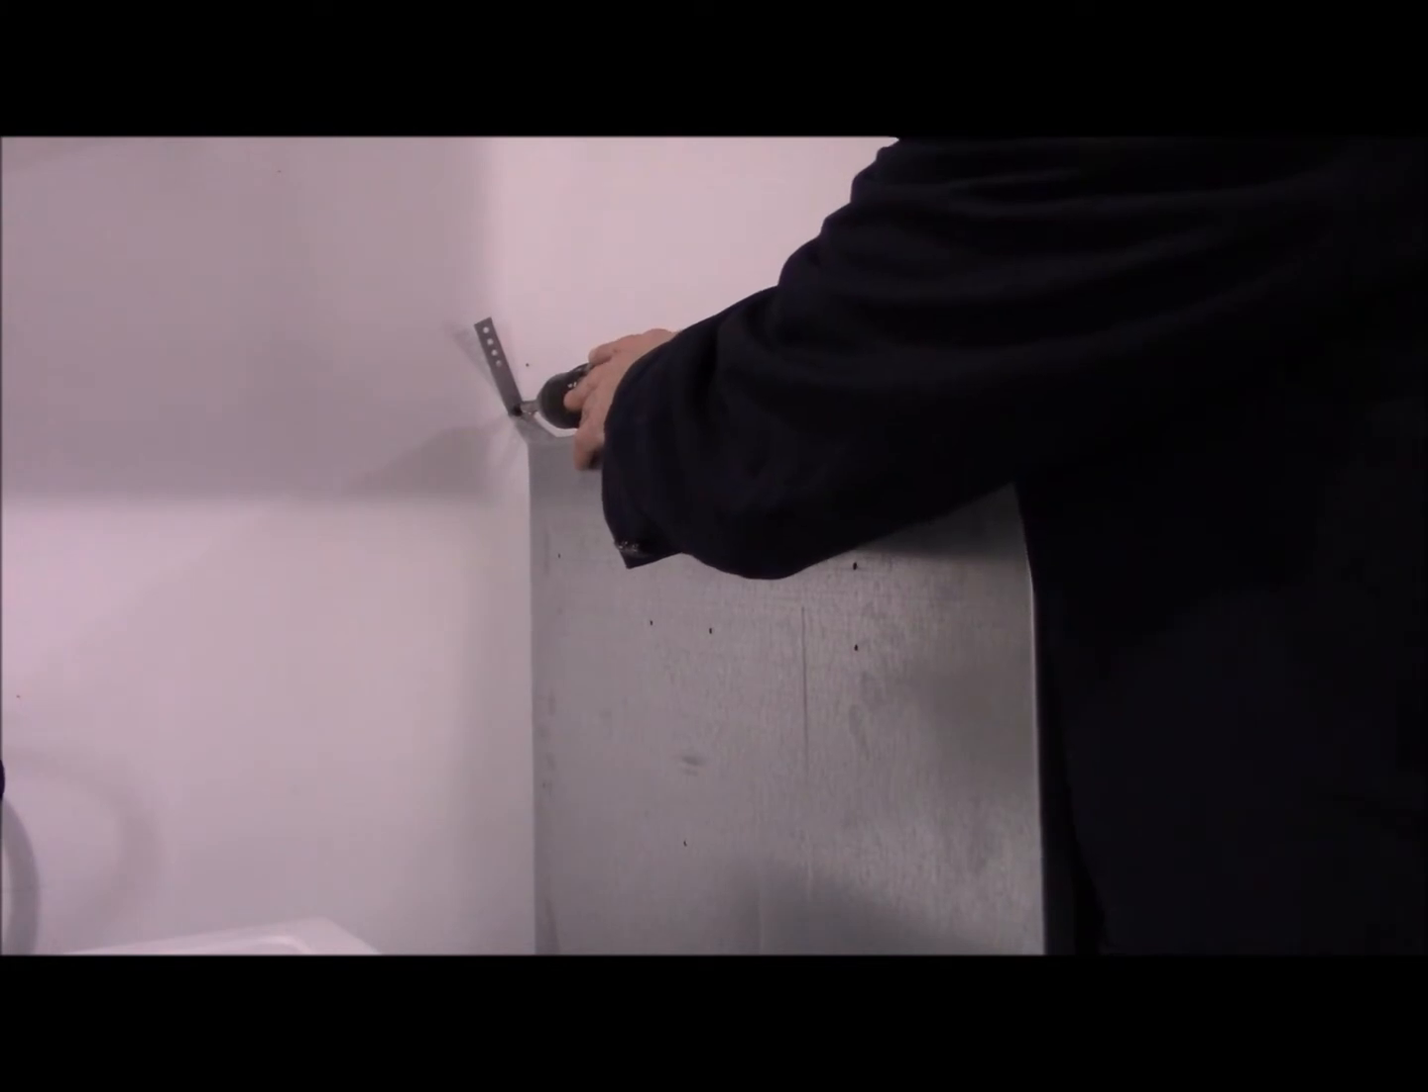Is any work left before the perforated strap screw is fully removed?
Yes.